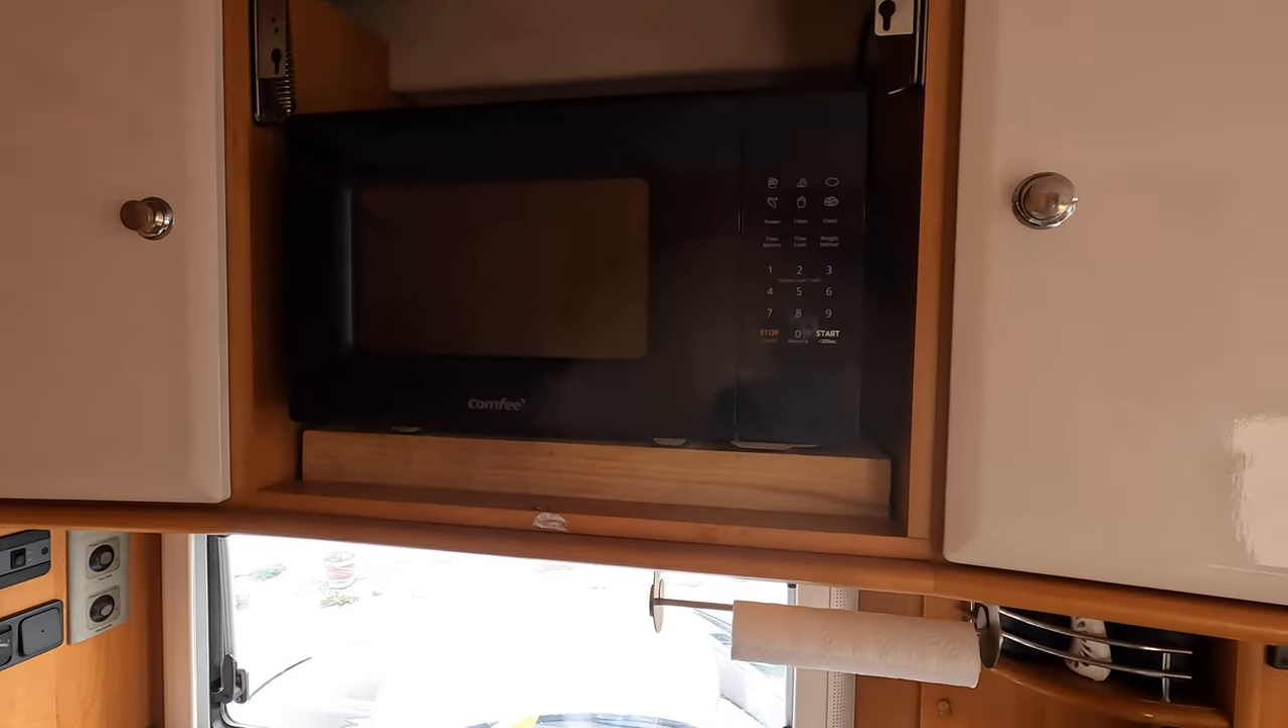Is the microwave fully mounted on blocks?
Yes.